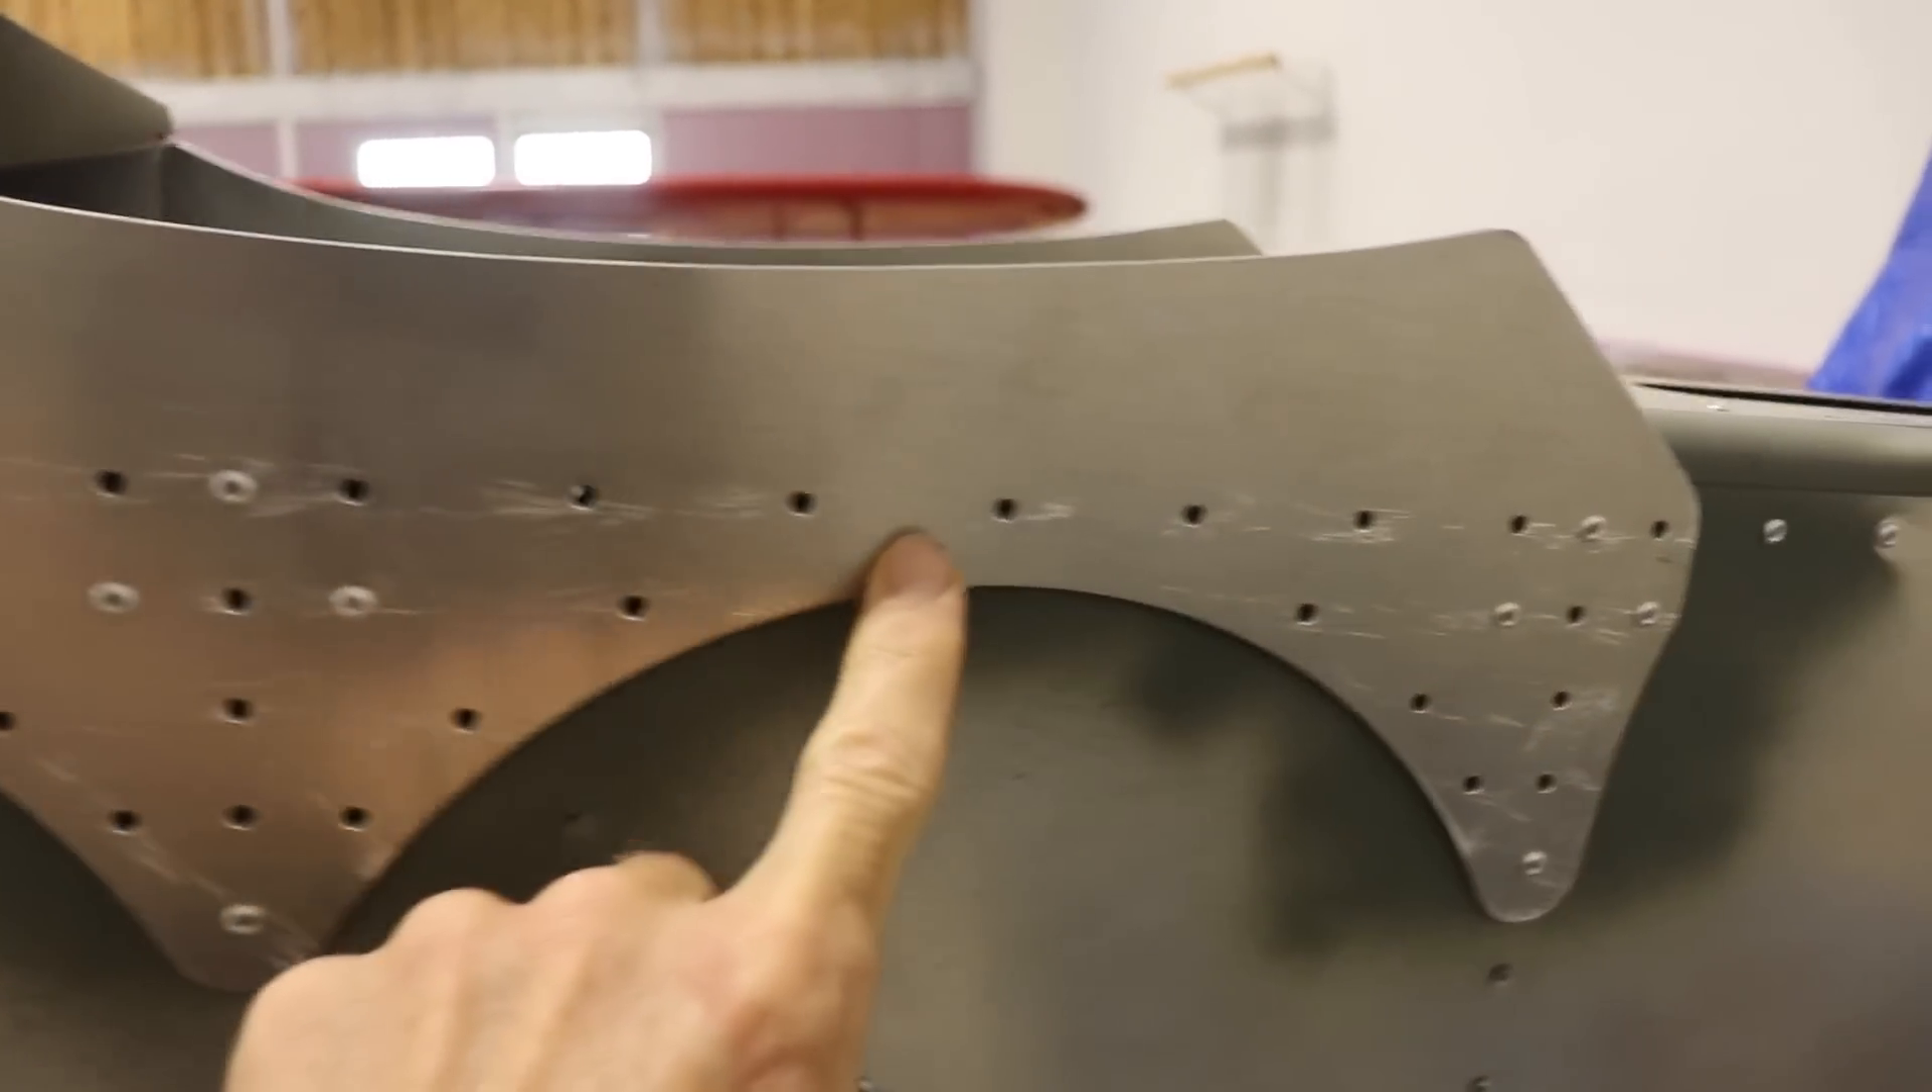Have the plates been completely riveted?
No.